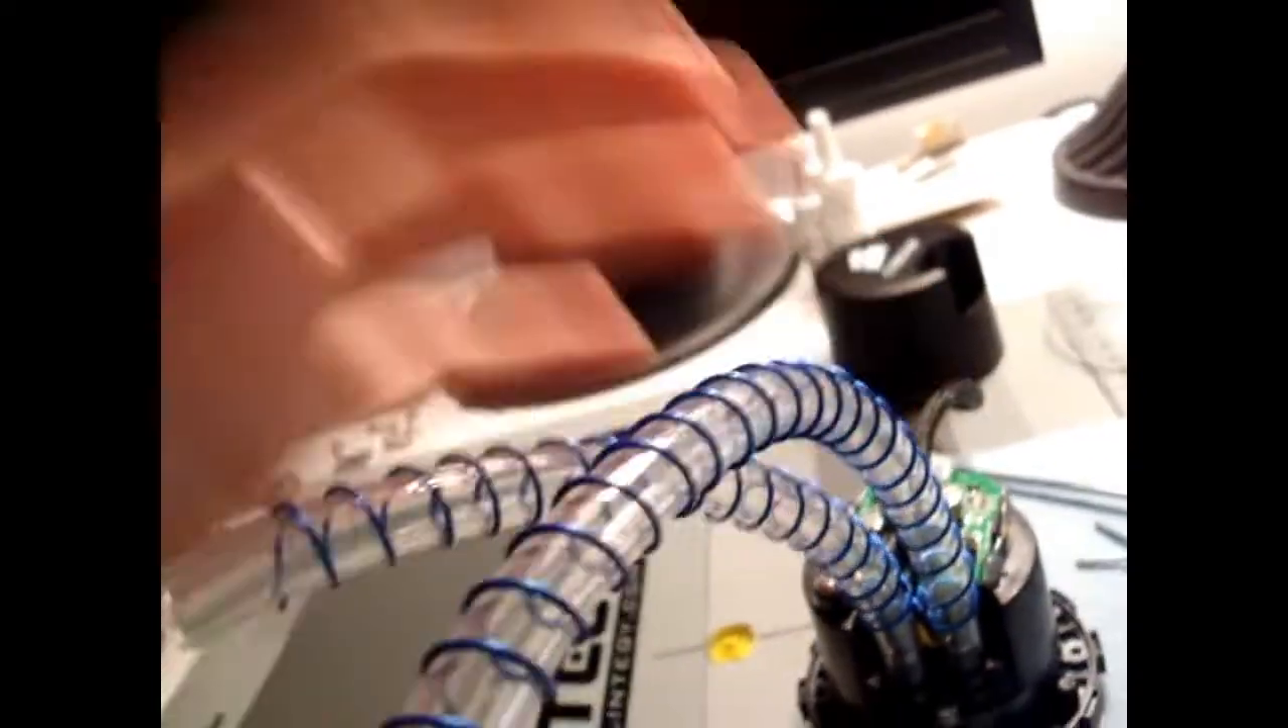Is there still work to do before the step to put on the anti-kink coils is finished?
No.